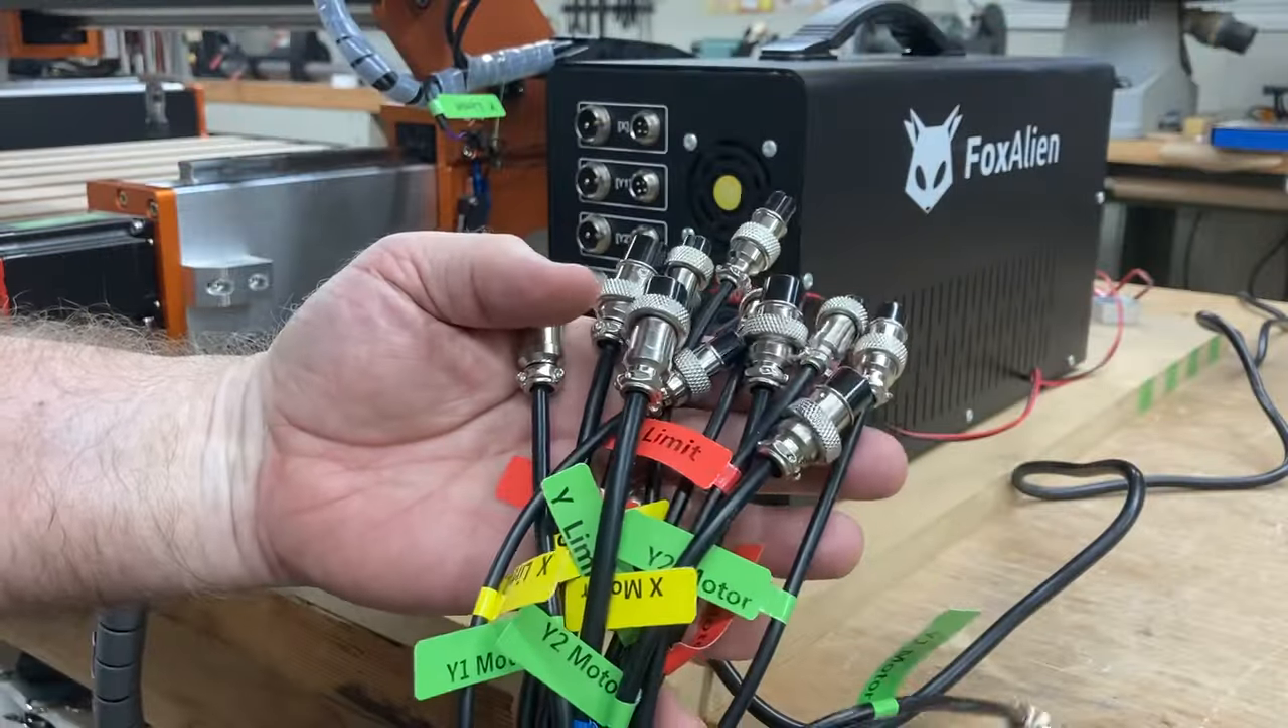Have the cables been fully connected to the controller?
No.